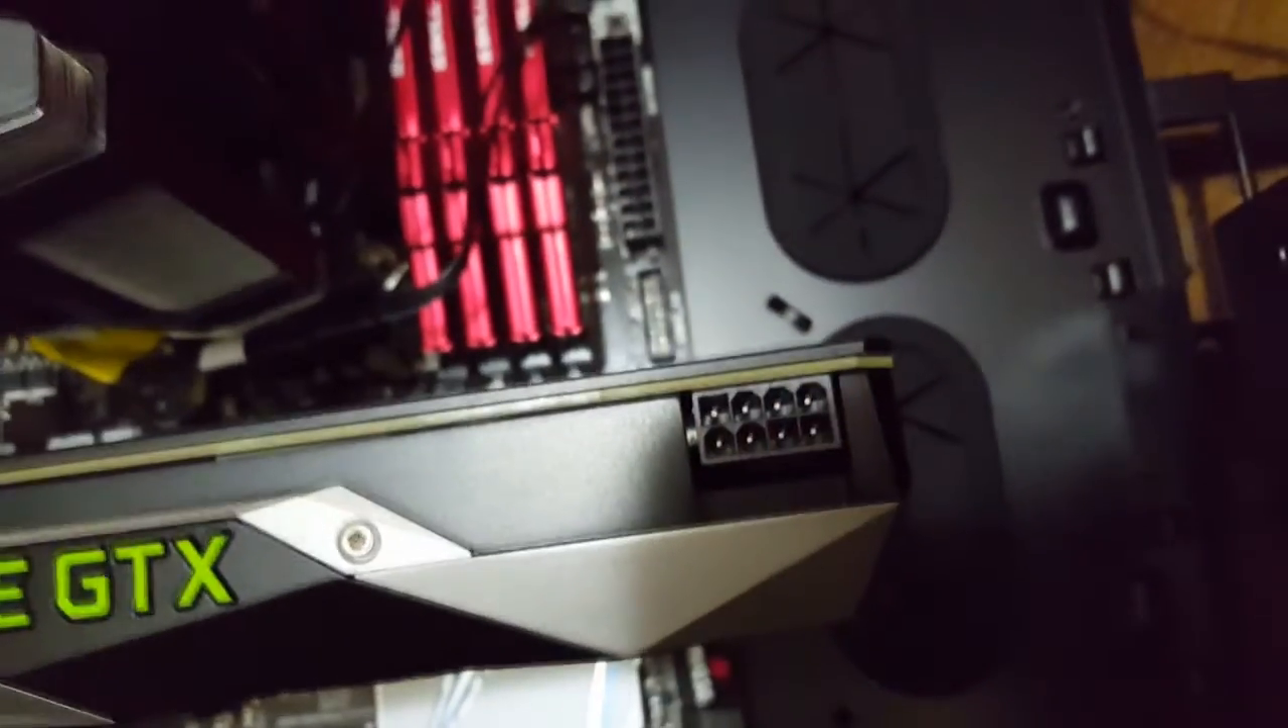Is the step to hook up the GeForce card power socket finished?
No.